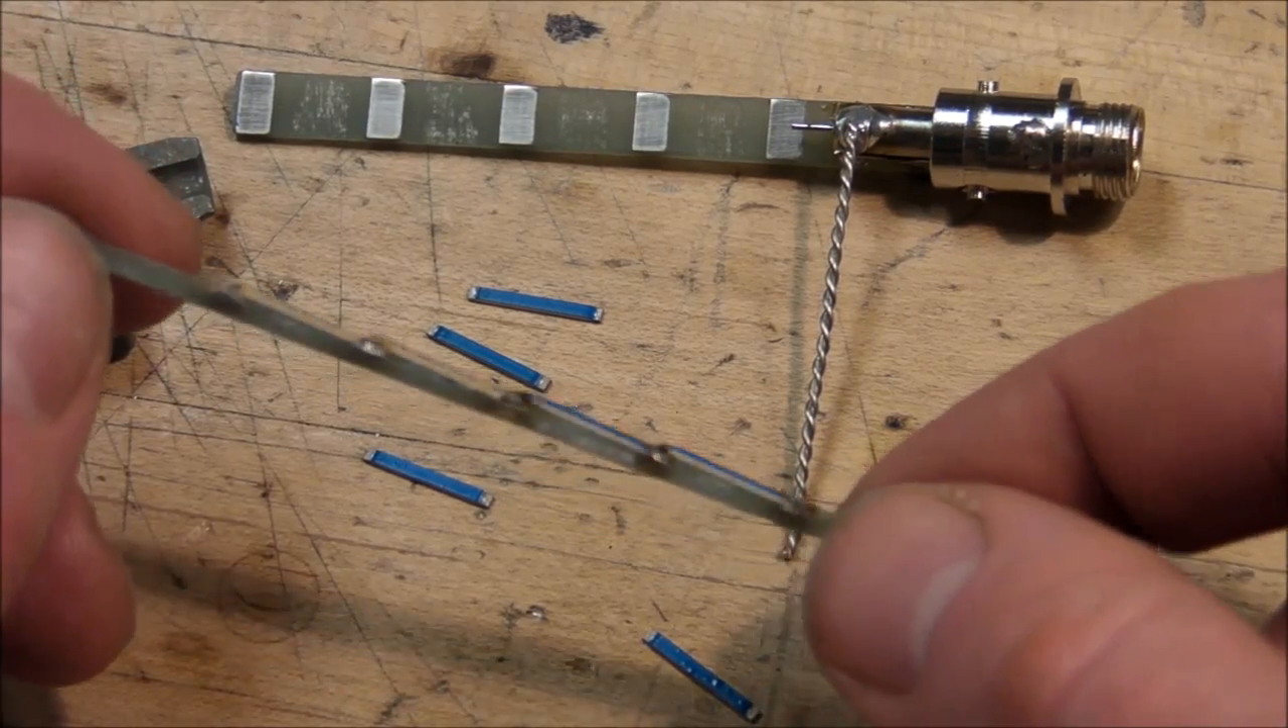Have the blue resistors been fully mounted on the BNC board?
No.